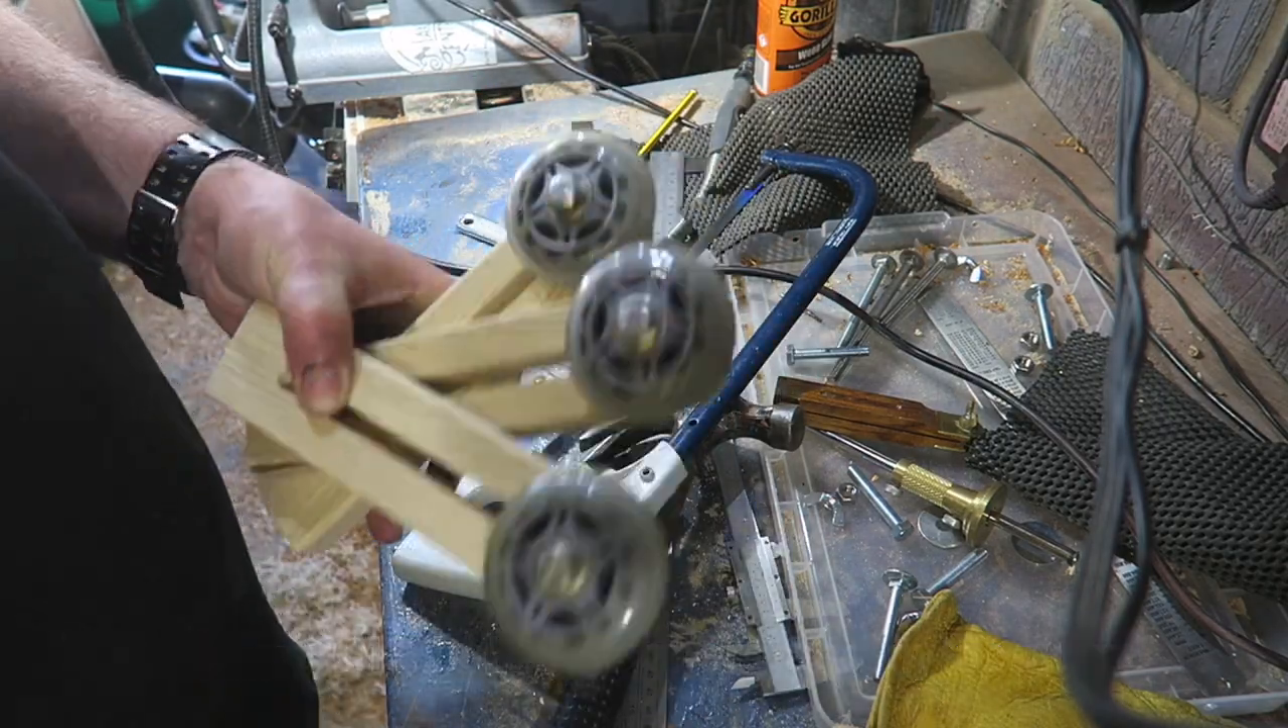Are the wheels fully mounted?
Yes.